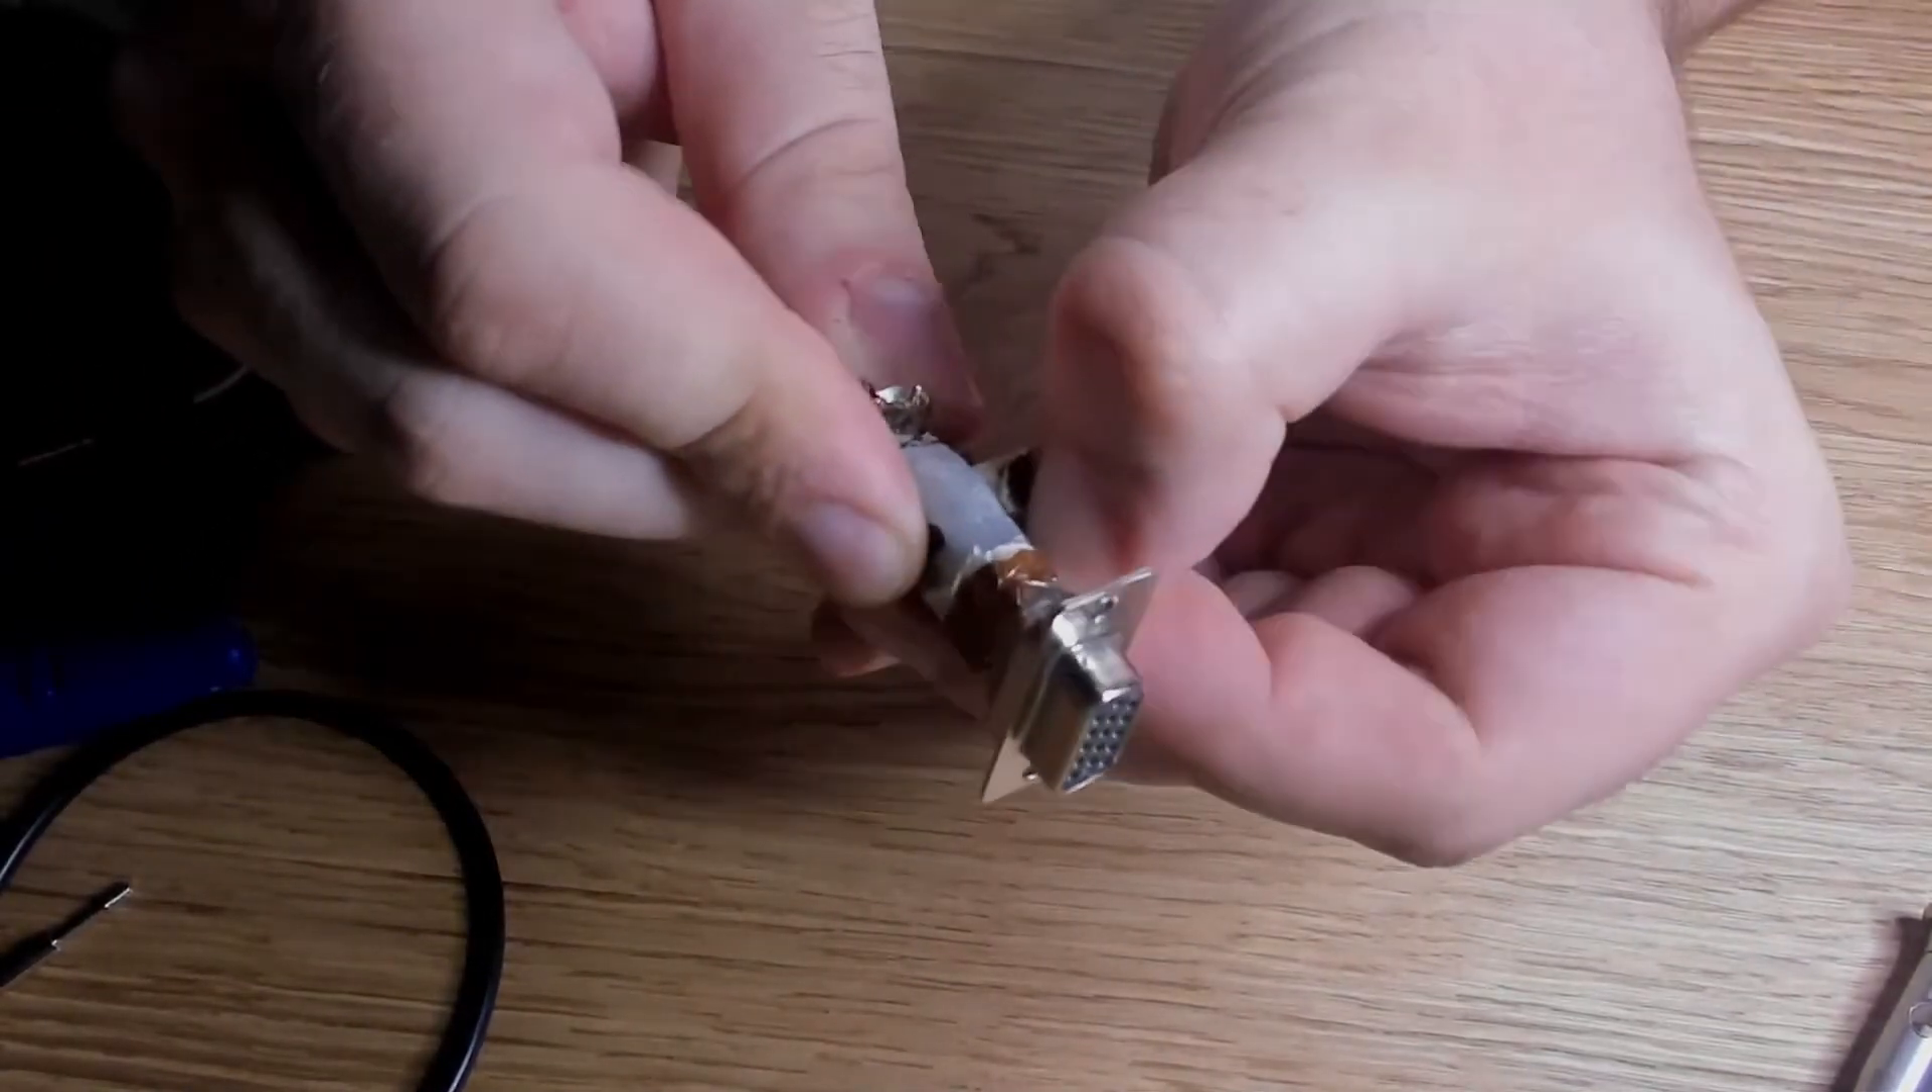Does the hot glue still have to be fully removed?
Yes.